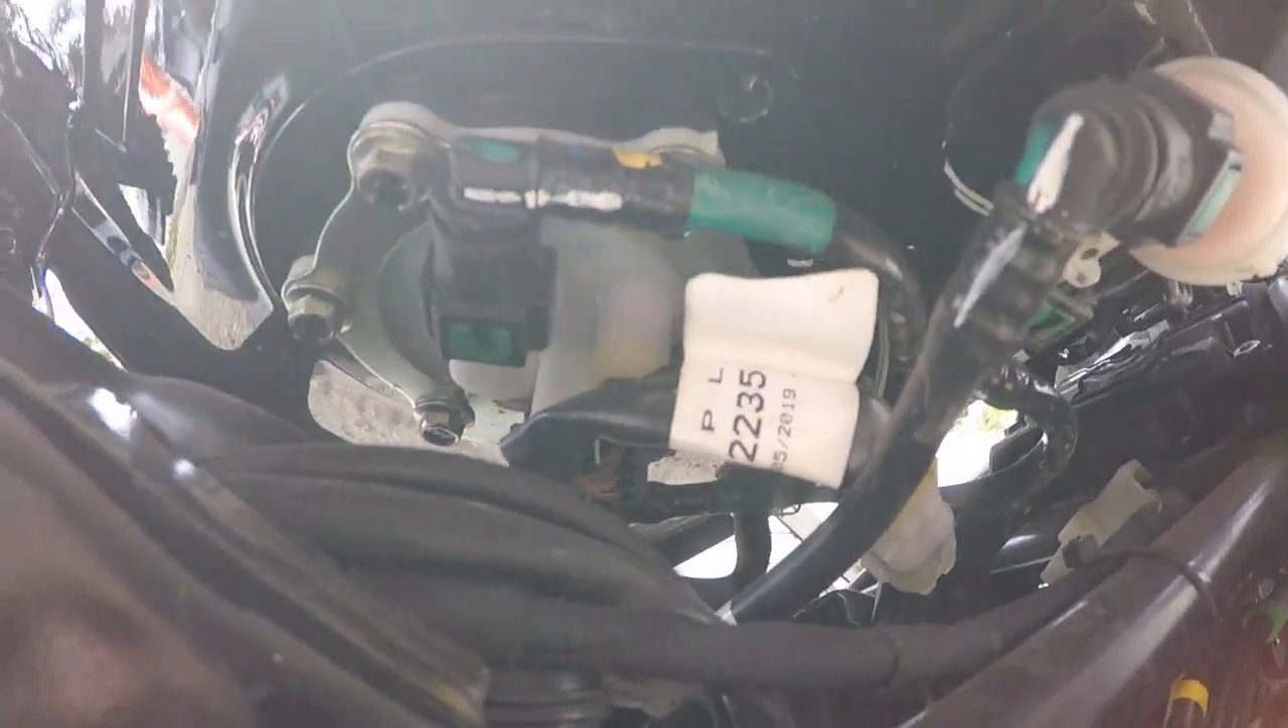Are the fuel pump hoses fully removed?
No.